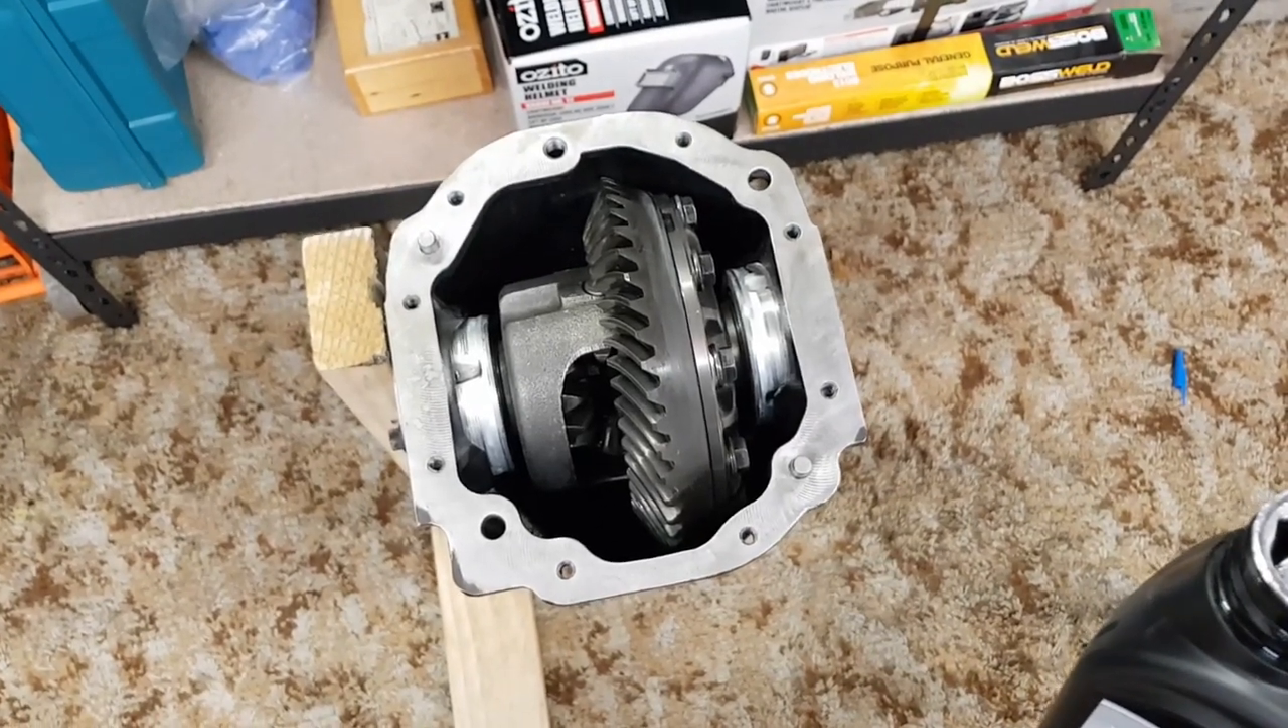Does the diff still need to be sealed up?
Yes.